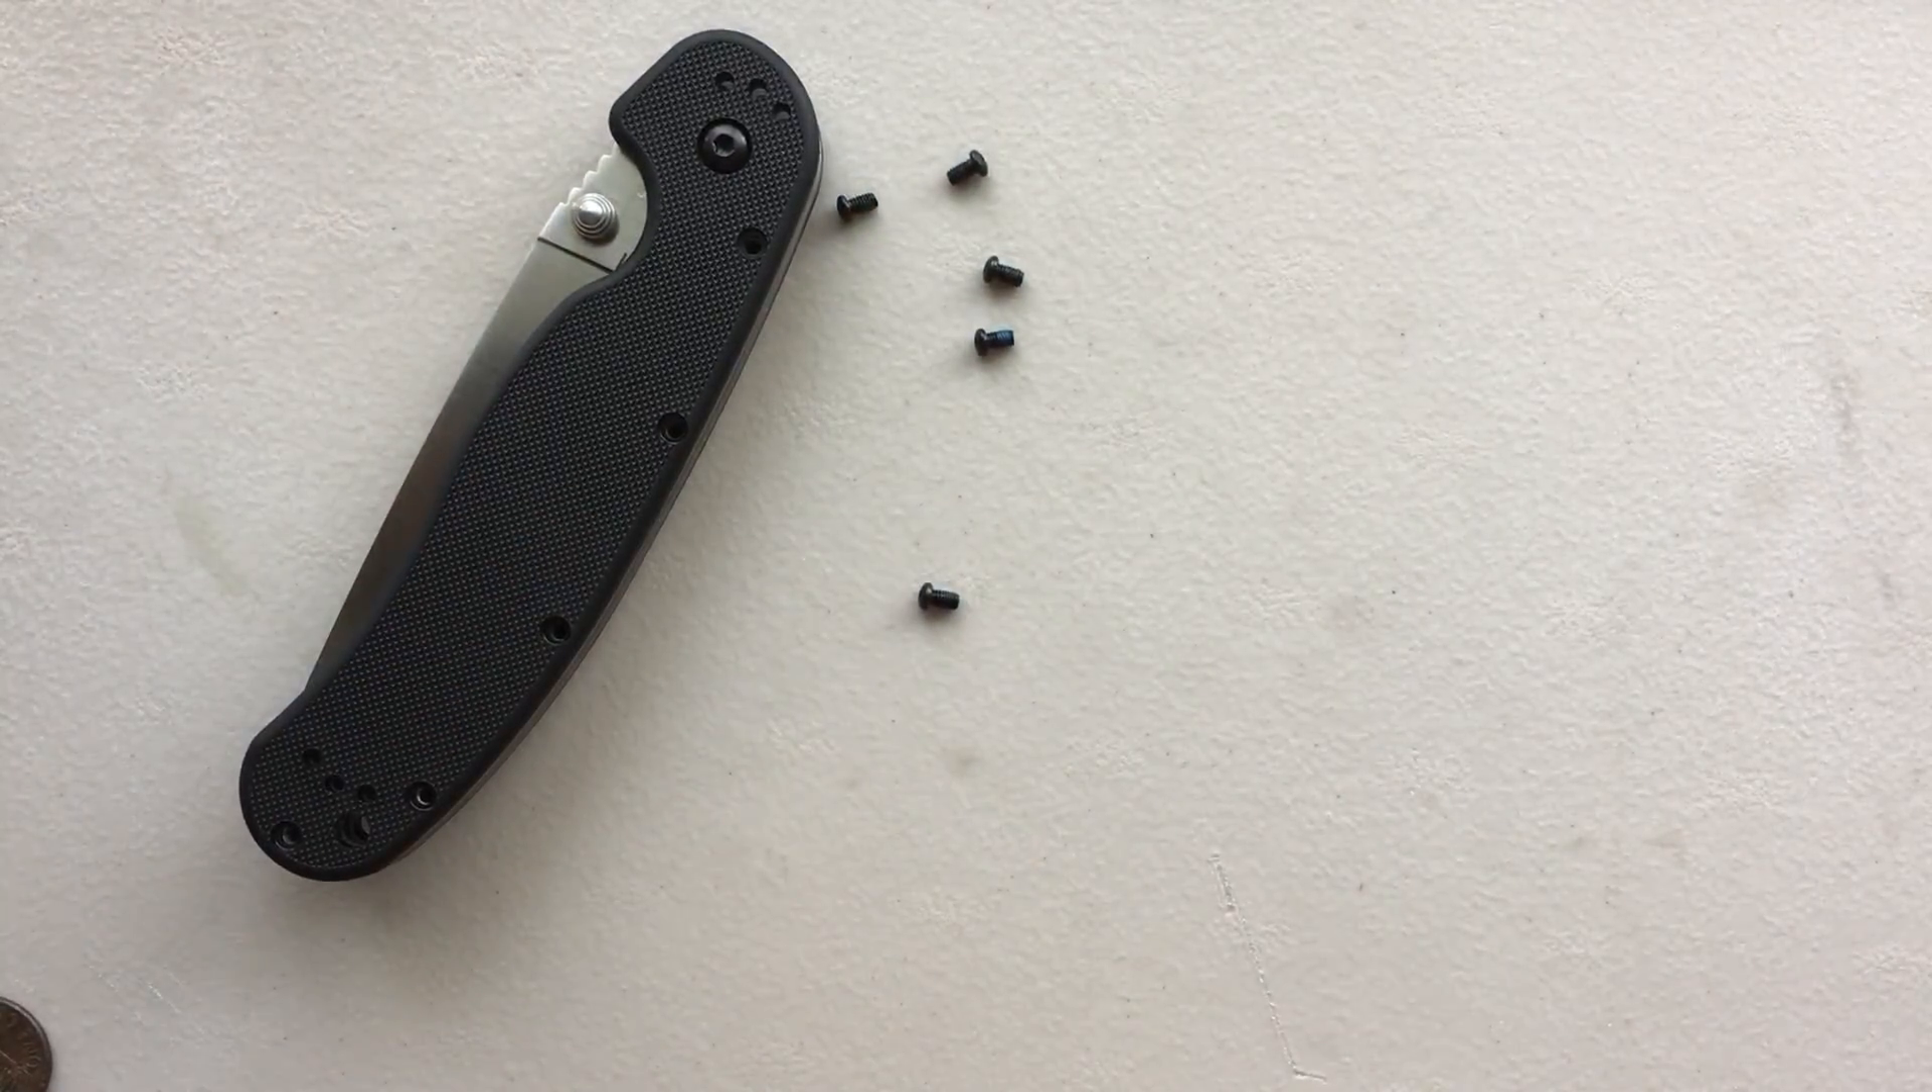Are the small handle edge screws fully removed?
Yes.